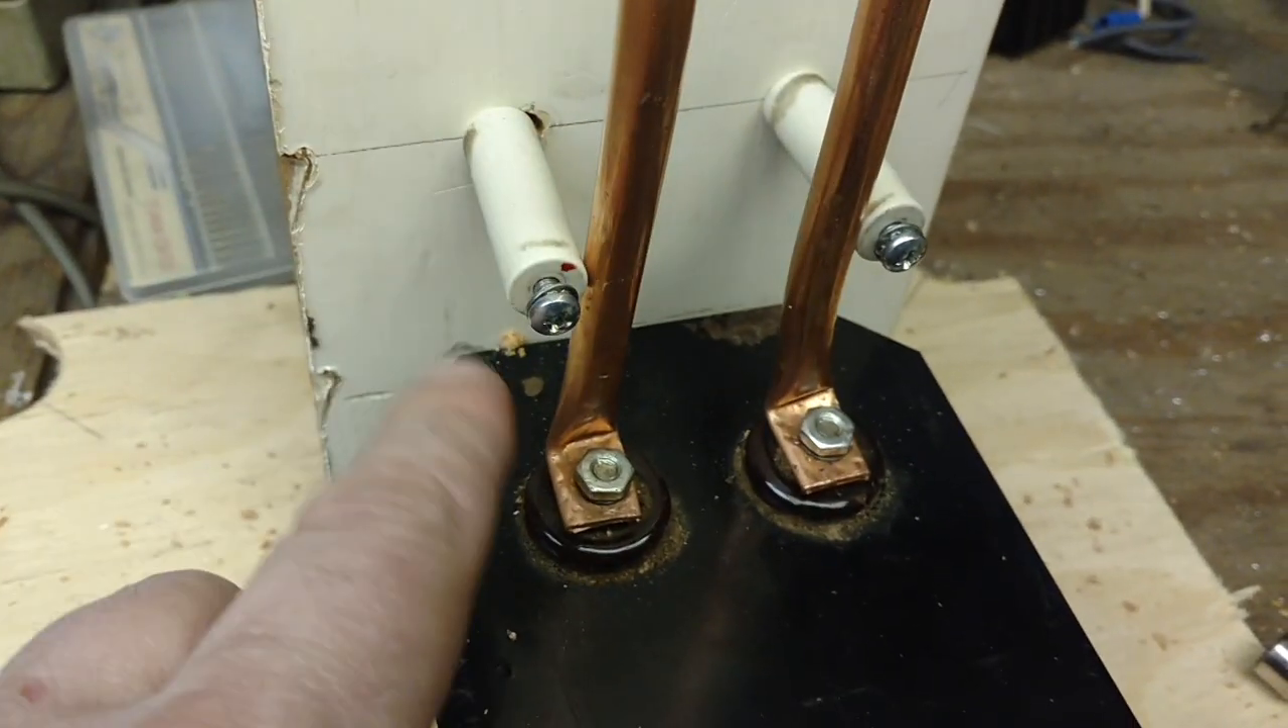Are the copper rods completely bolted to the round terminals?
Yes.